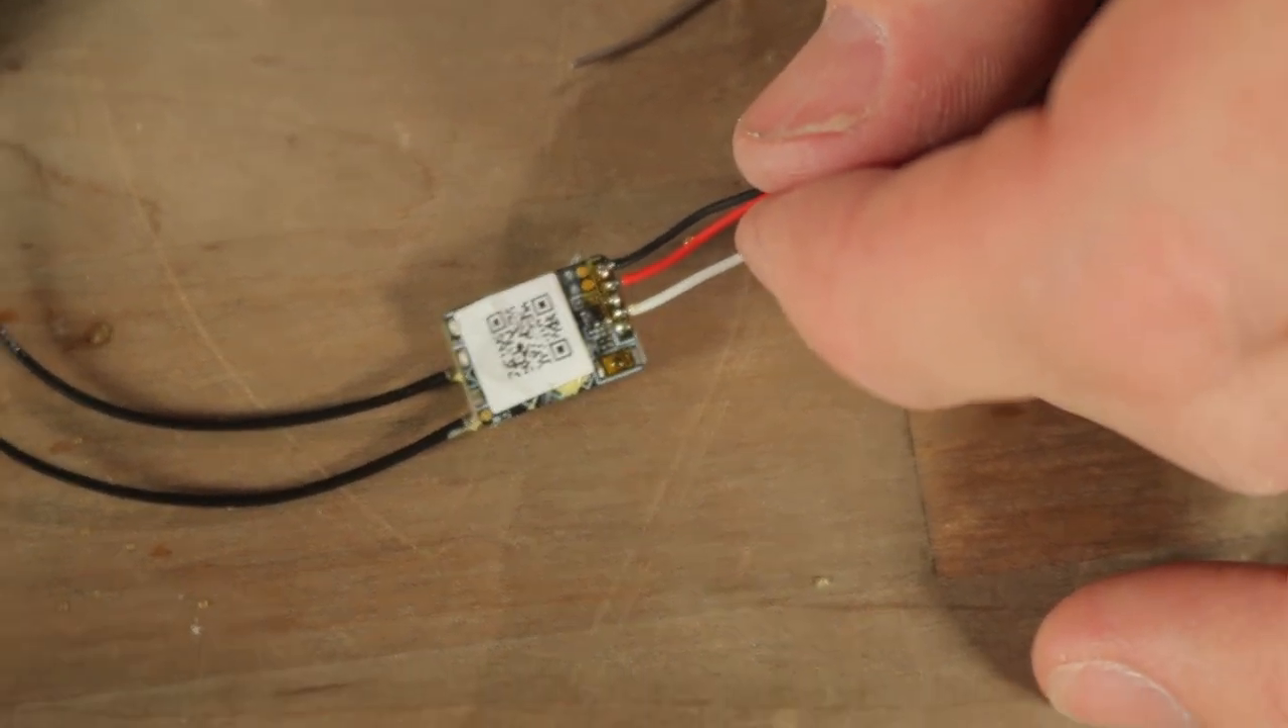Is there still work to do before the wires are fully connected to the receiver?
No.